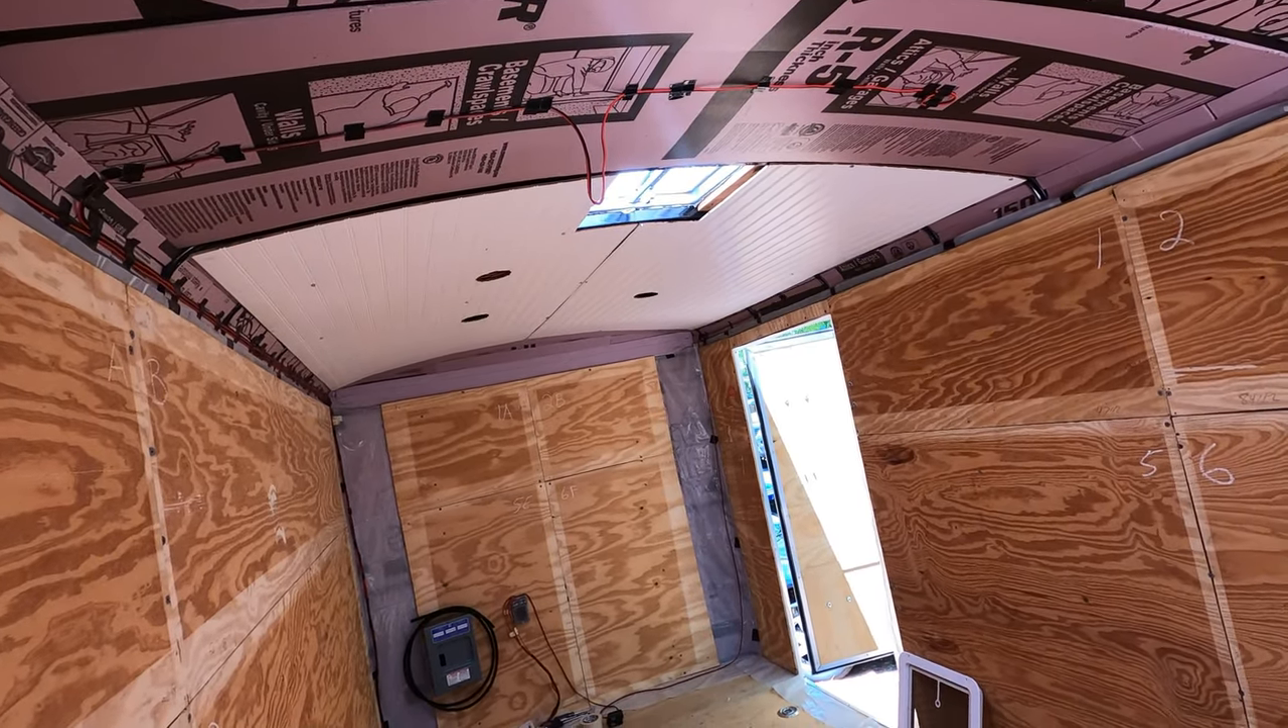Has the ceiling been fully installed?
No.